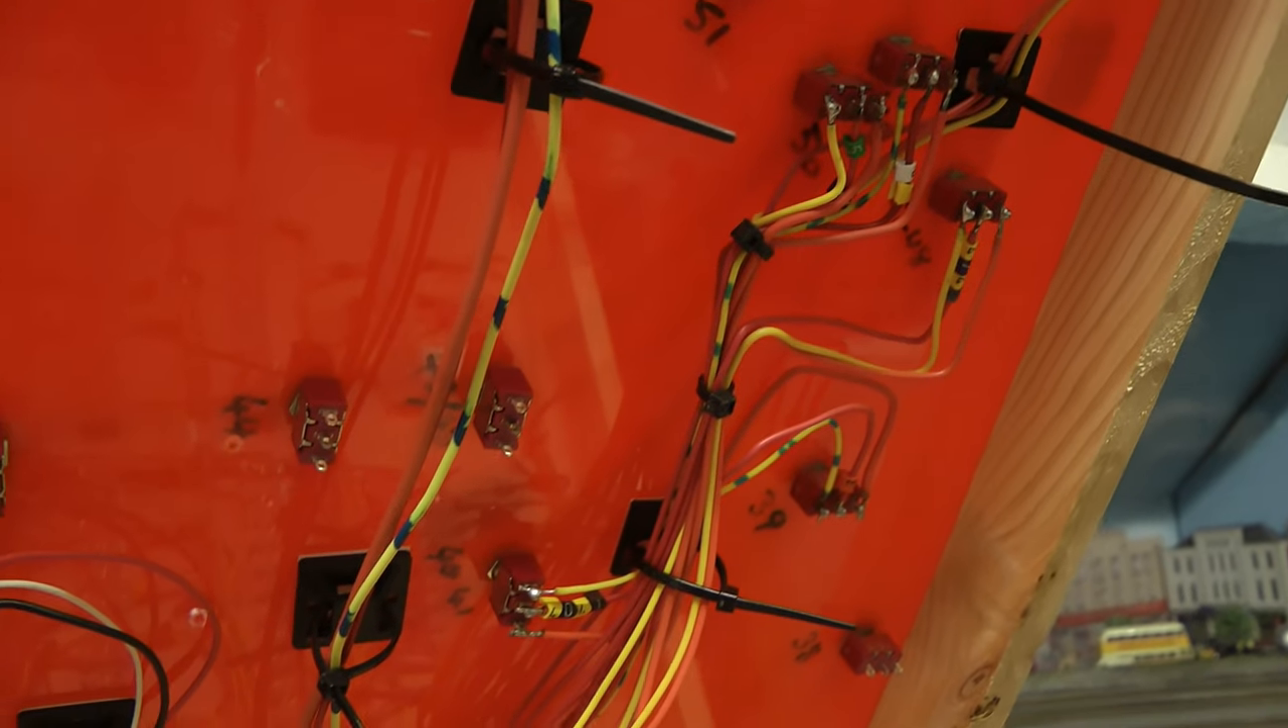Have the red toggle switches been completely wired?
No.